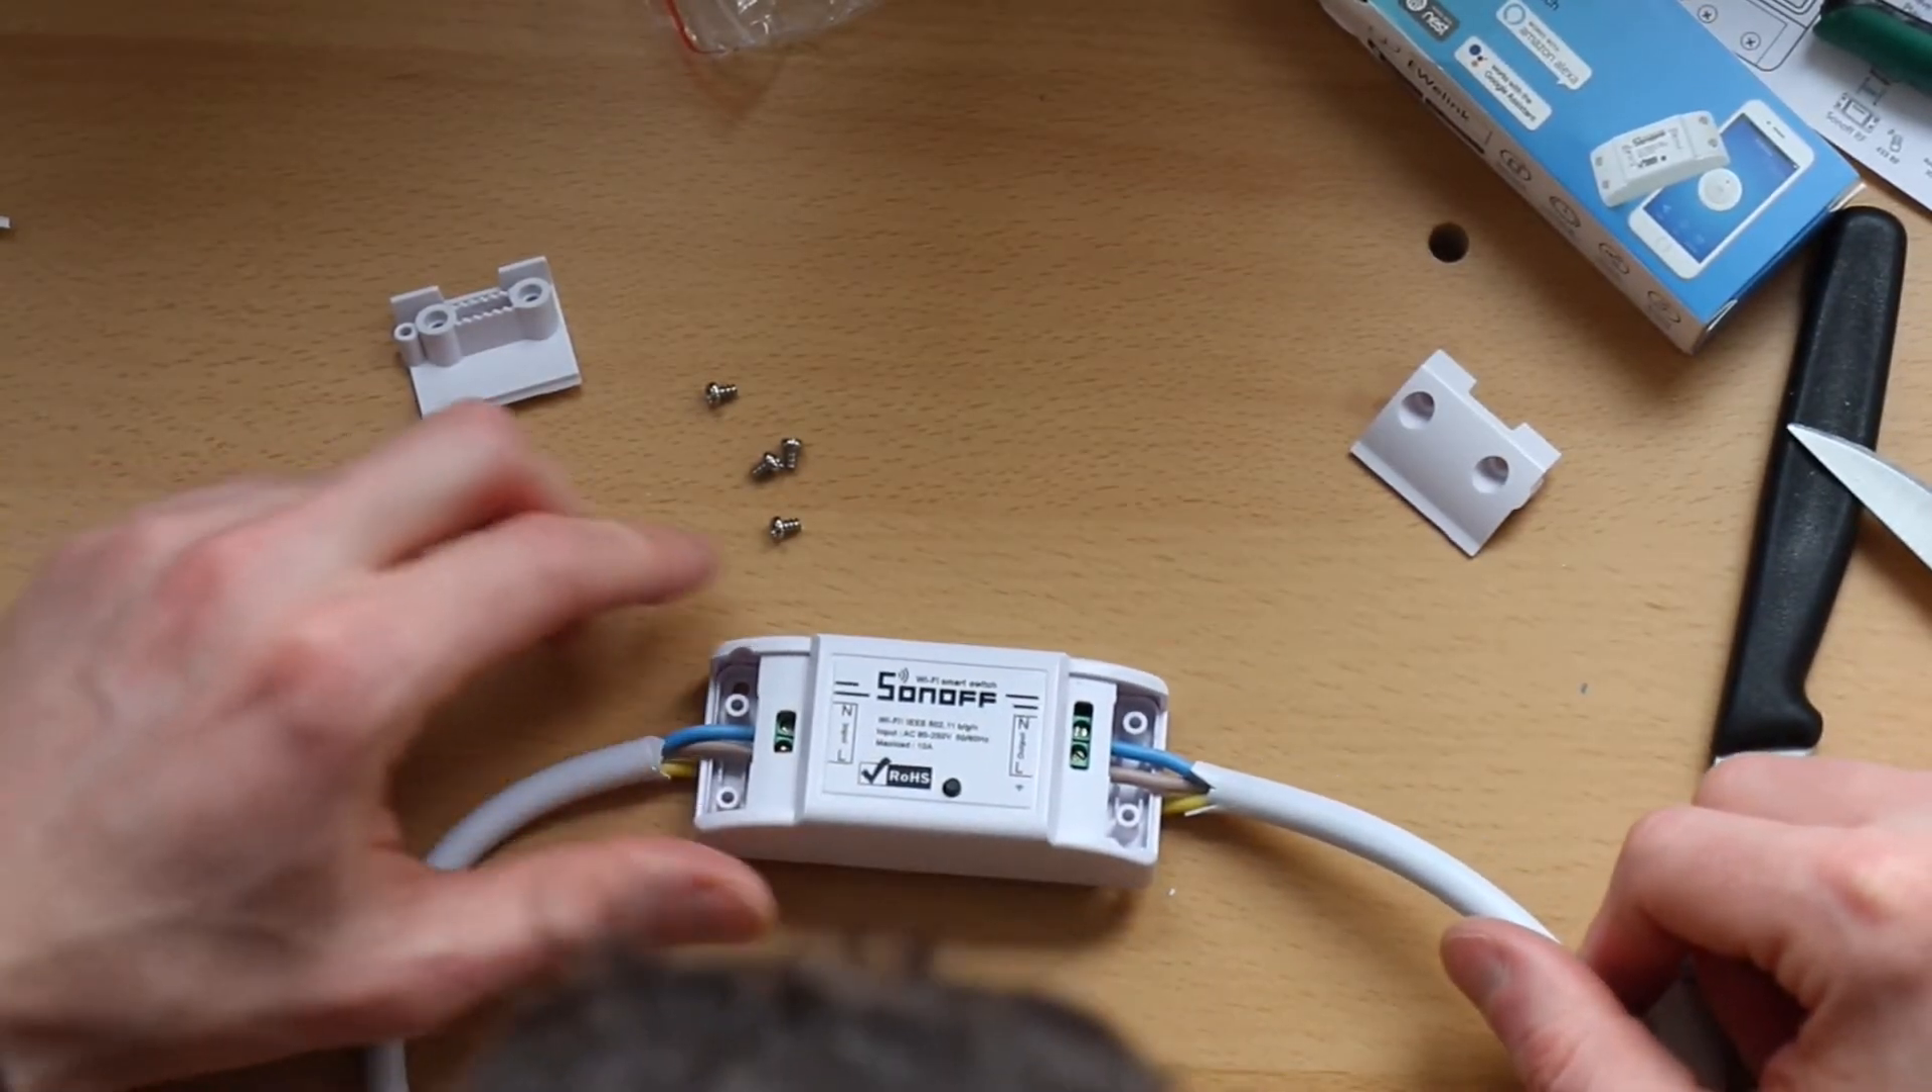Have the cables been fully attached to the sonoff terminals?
Yes.